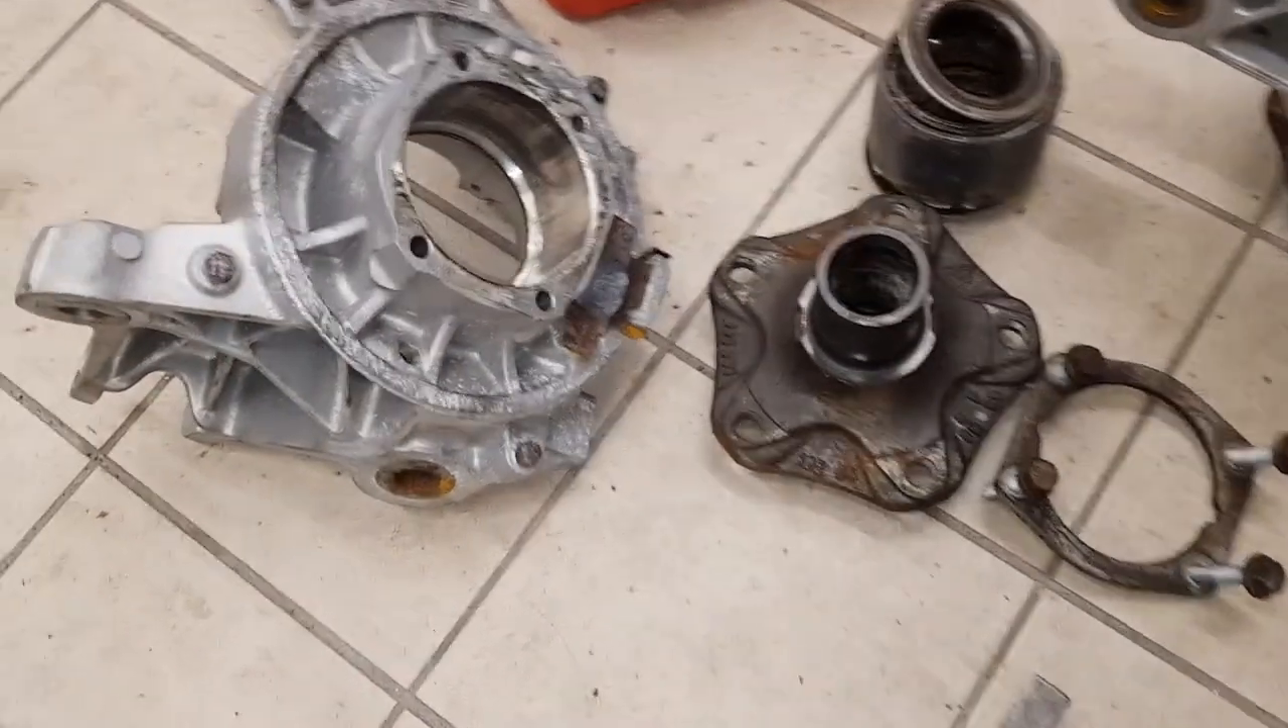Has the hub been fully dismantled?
Yes.